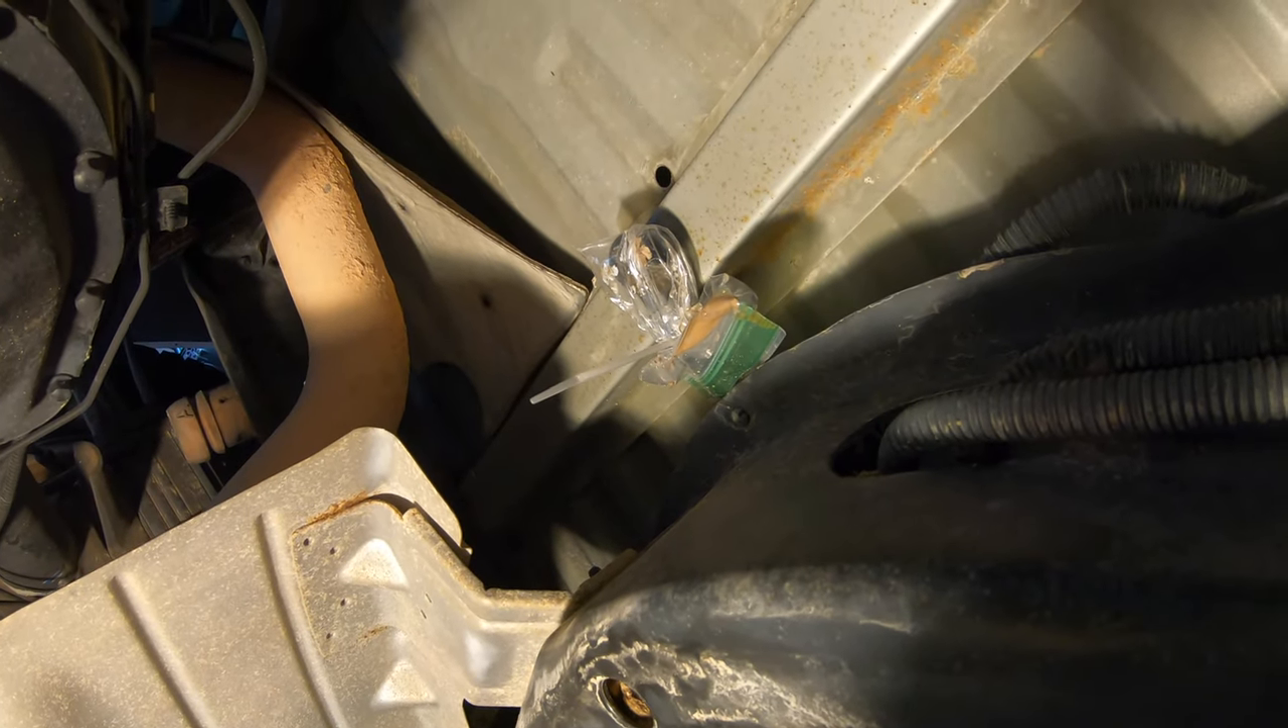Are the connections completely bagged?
Yes.